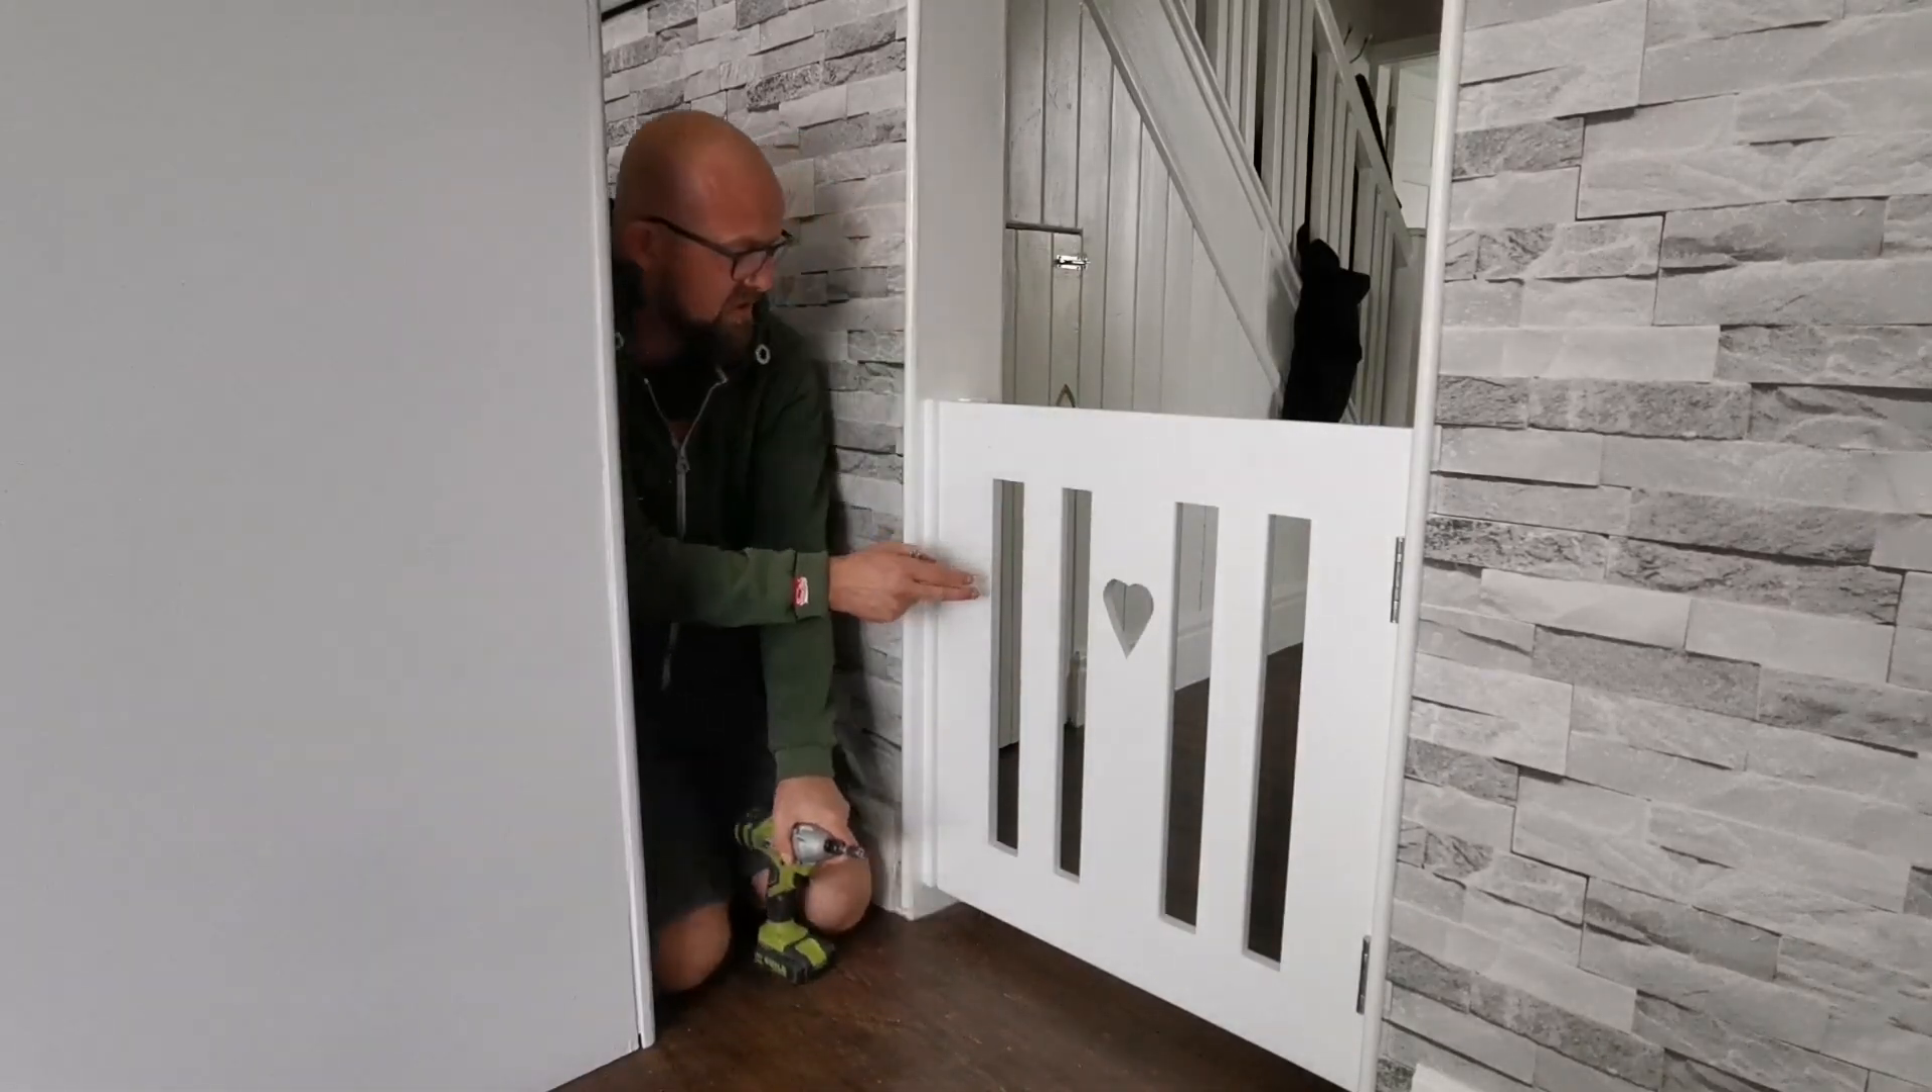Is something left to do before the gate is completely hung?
No.